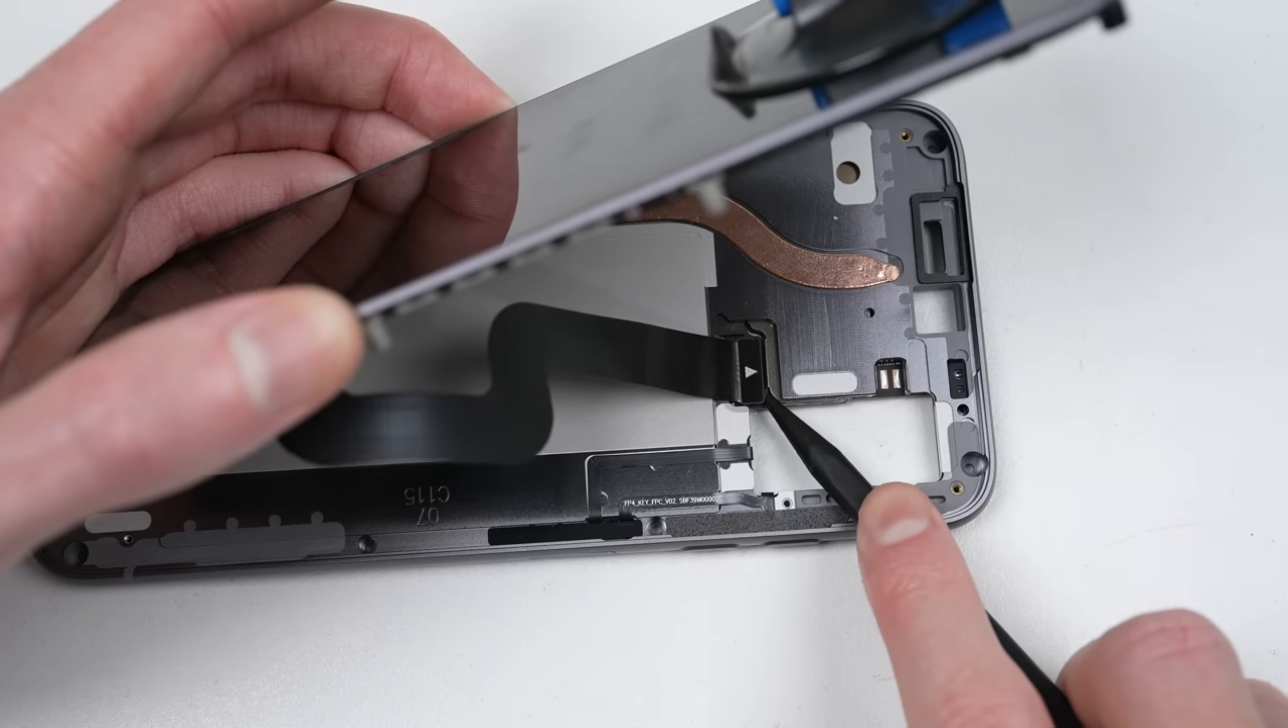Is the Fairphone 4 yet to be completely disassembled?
Yes.